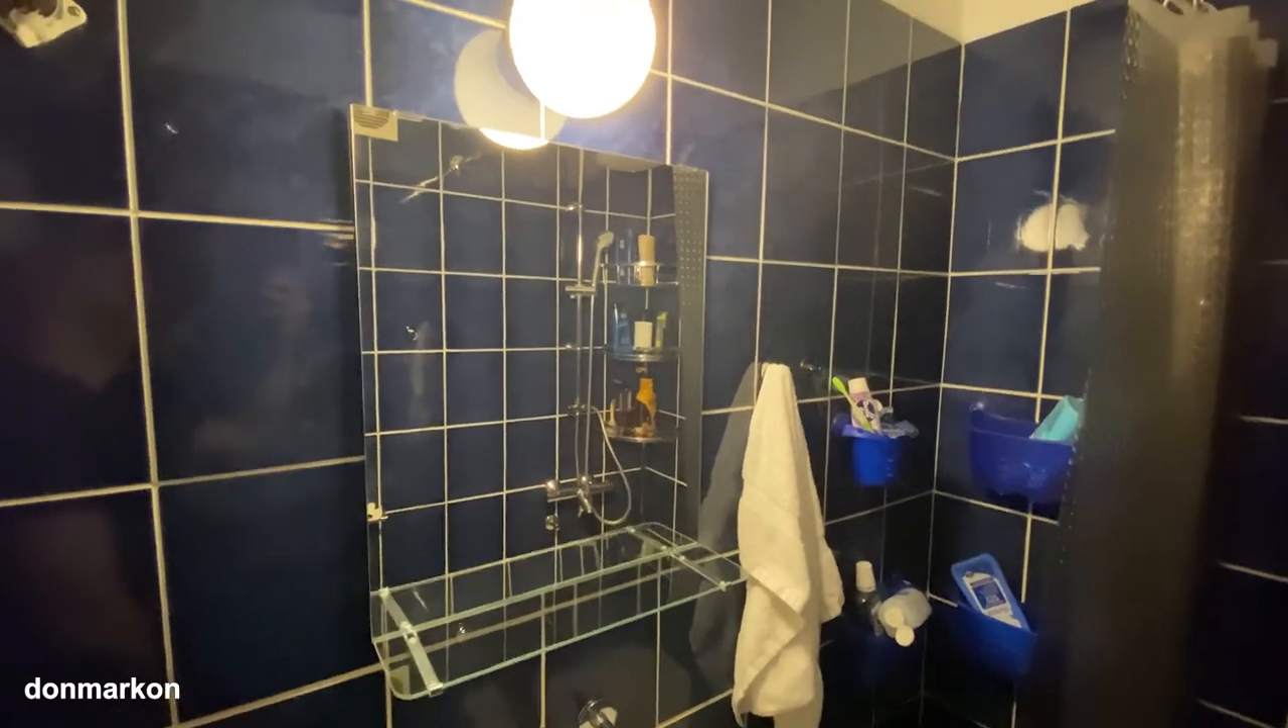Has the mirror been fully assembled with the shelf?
Yes.